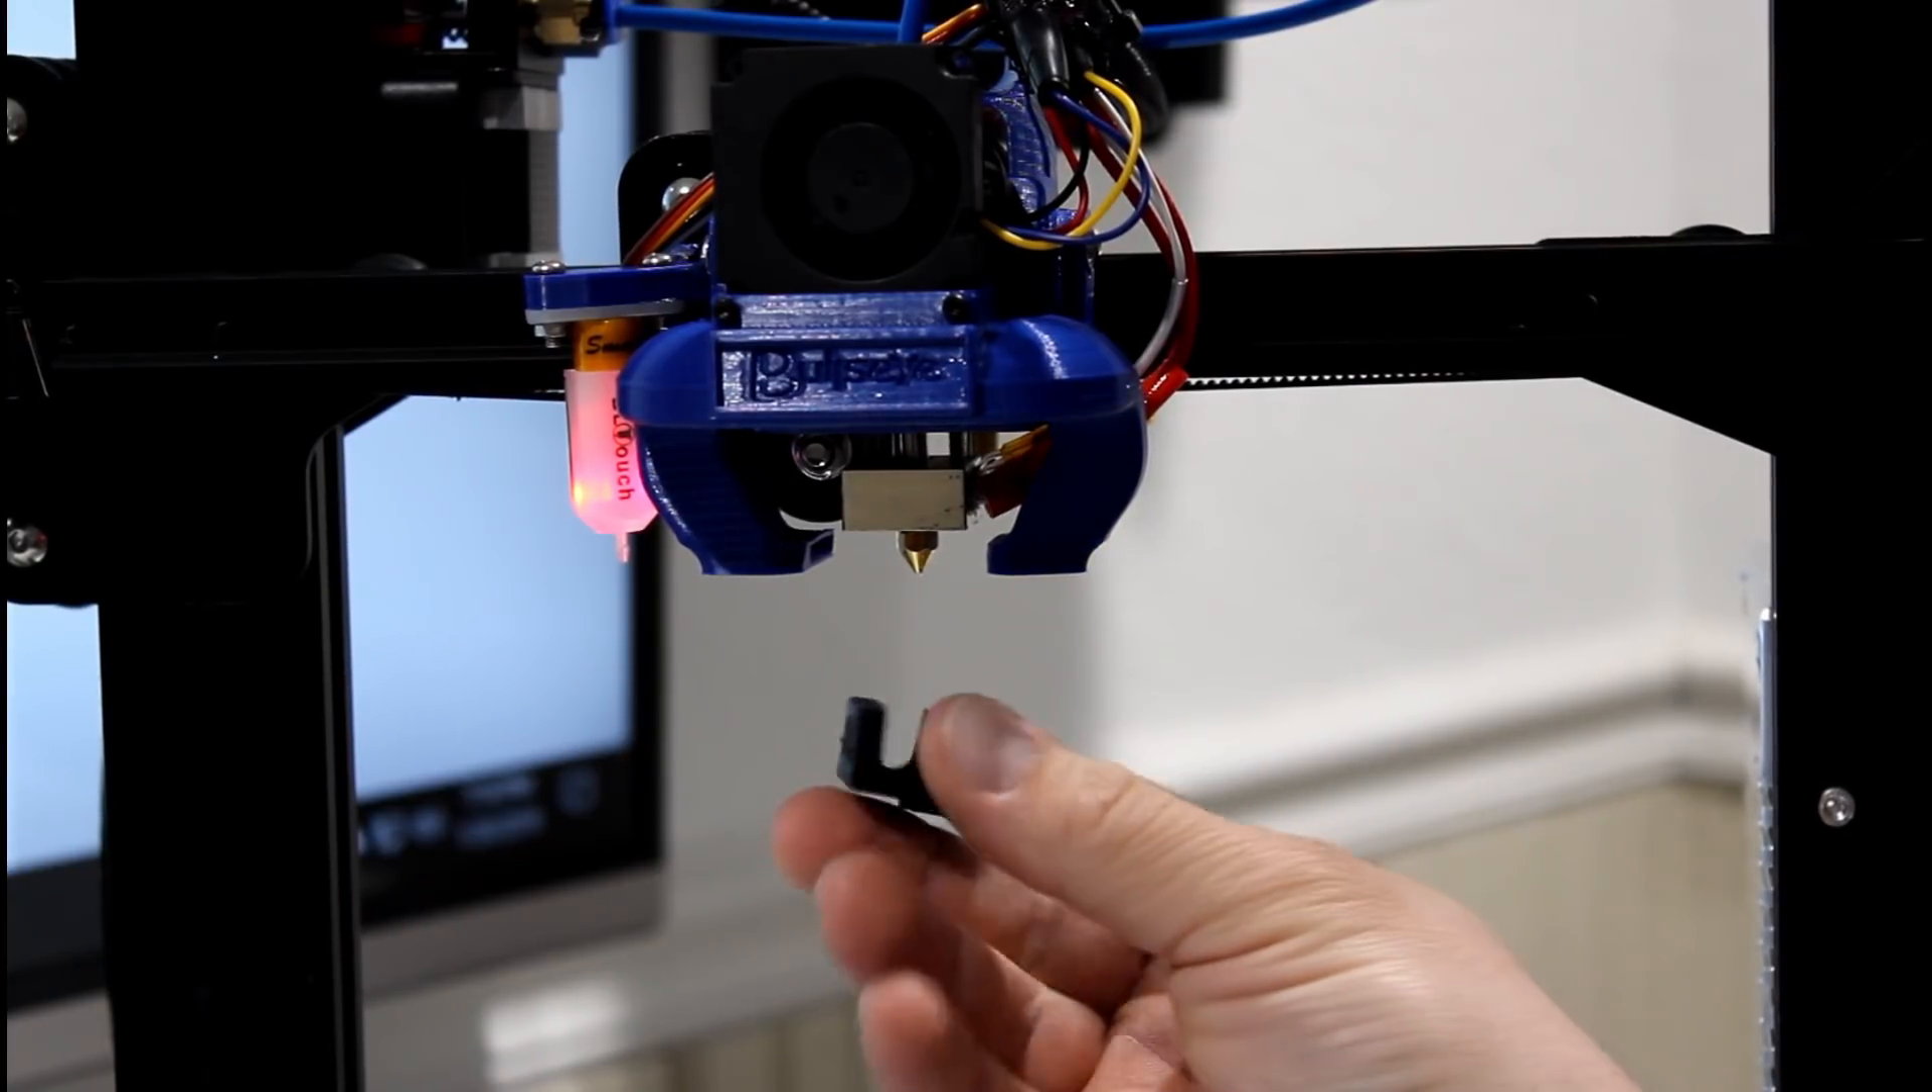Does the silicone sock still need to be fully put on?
Yes.